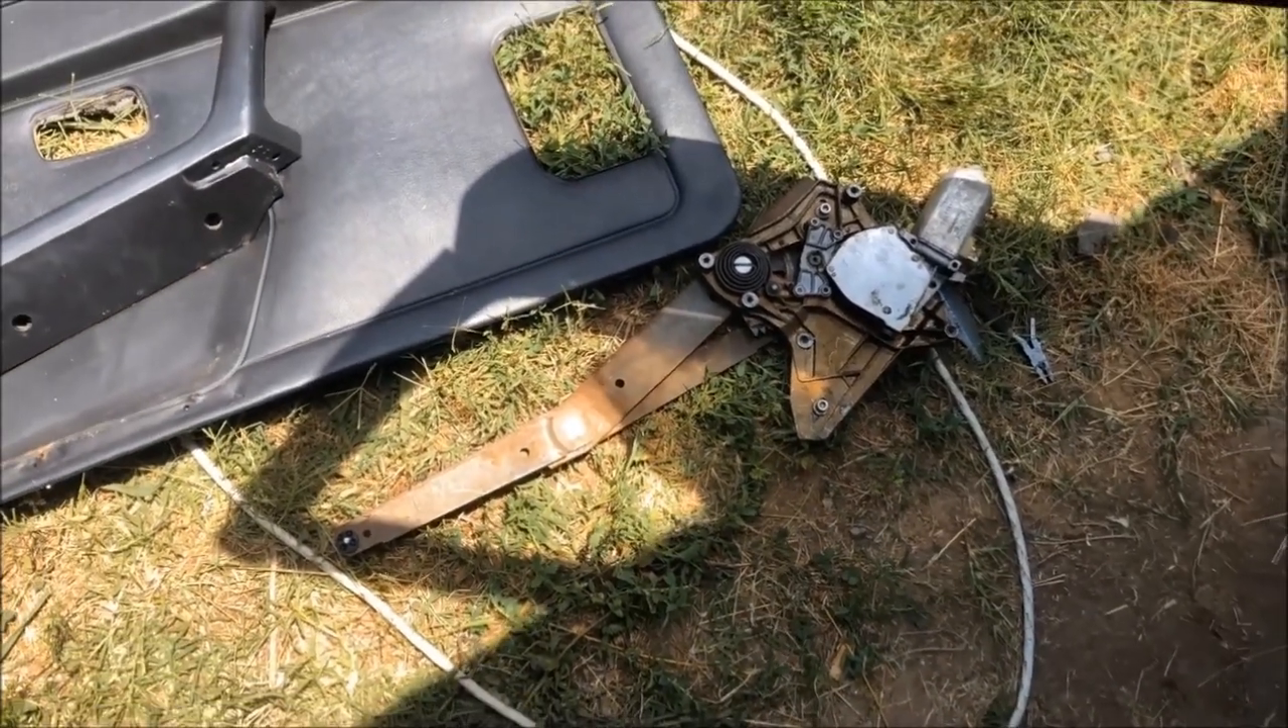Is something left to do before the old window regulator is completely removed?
No.